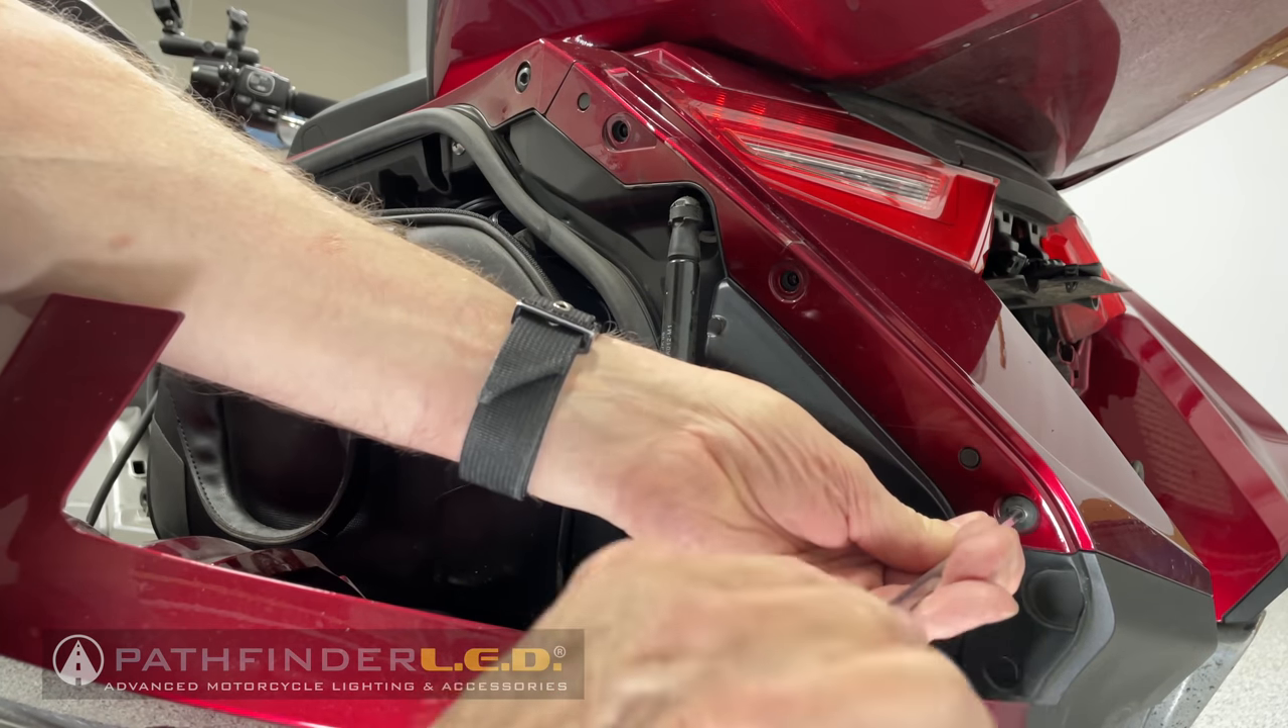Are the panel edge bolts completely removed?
No.